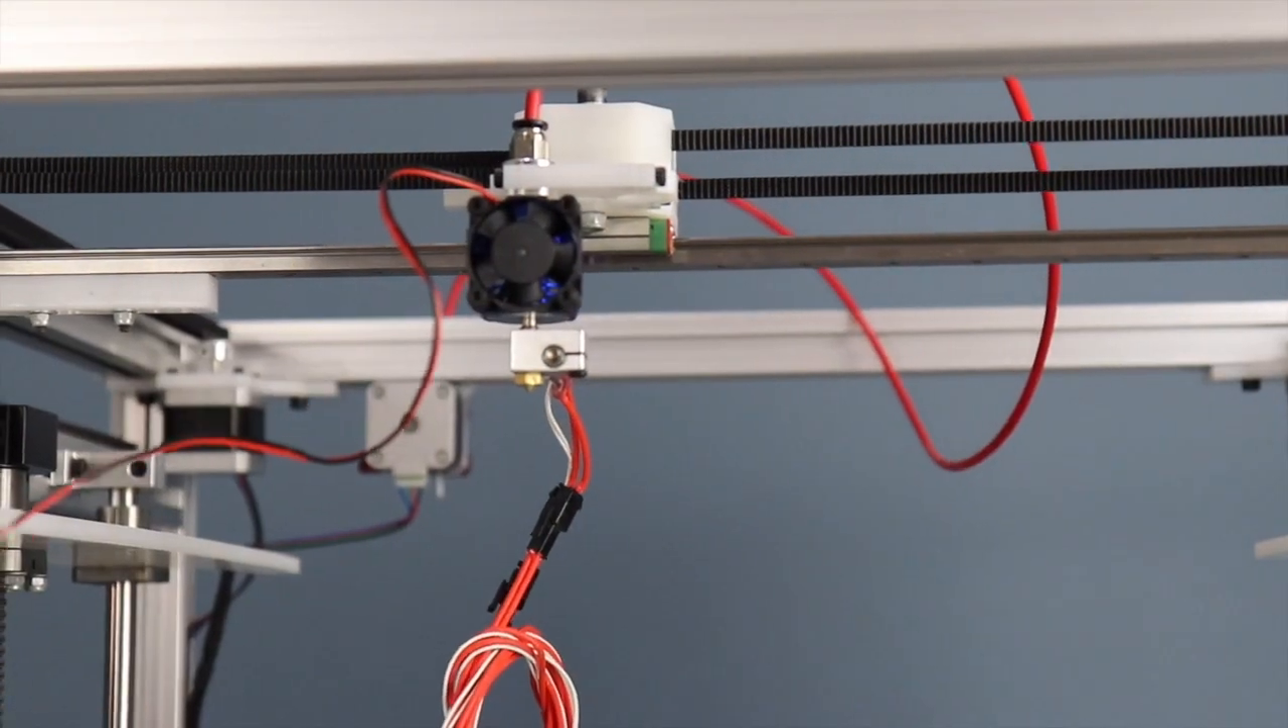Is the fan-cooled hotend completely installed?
Yes.